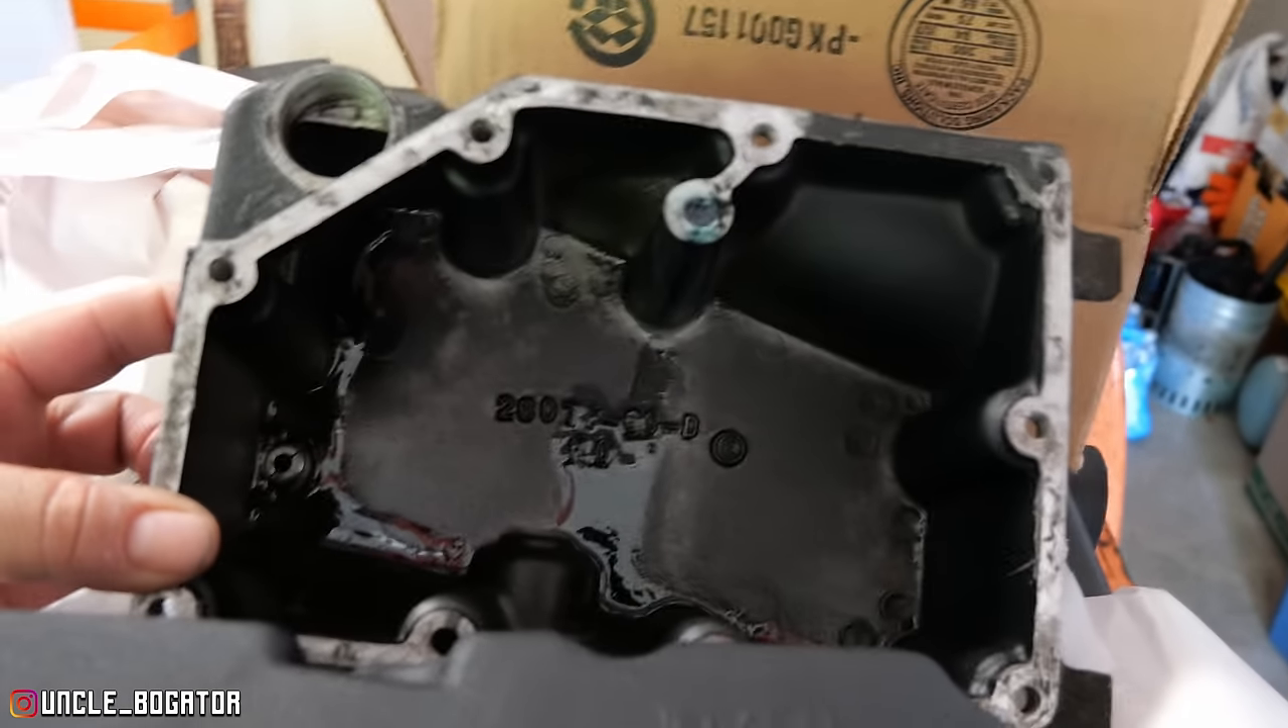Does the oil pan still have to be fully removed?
No.